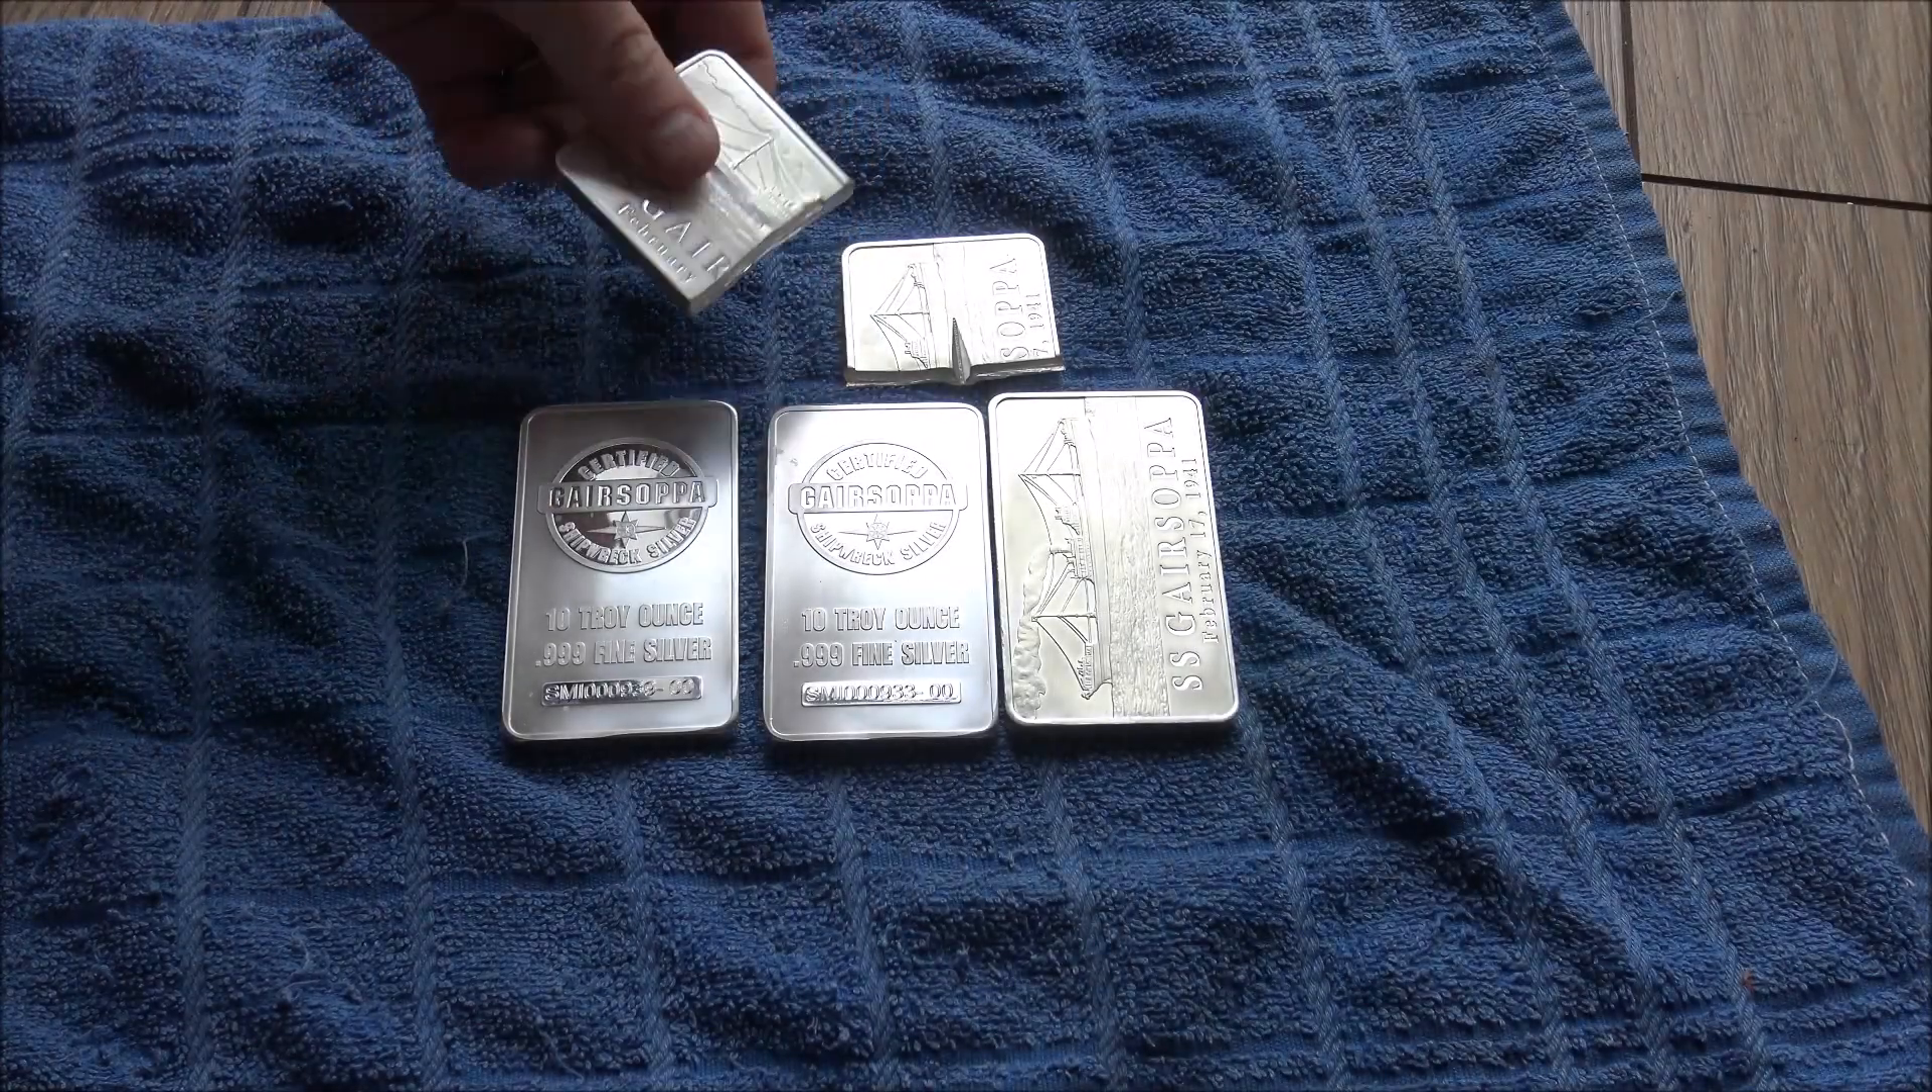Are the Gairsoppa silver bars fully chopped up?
No.